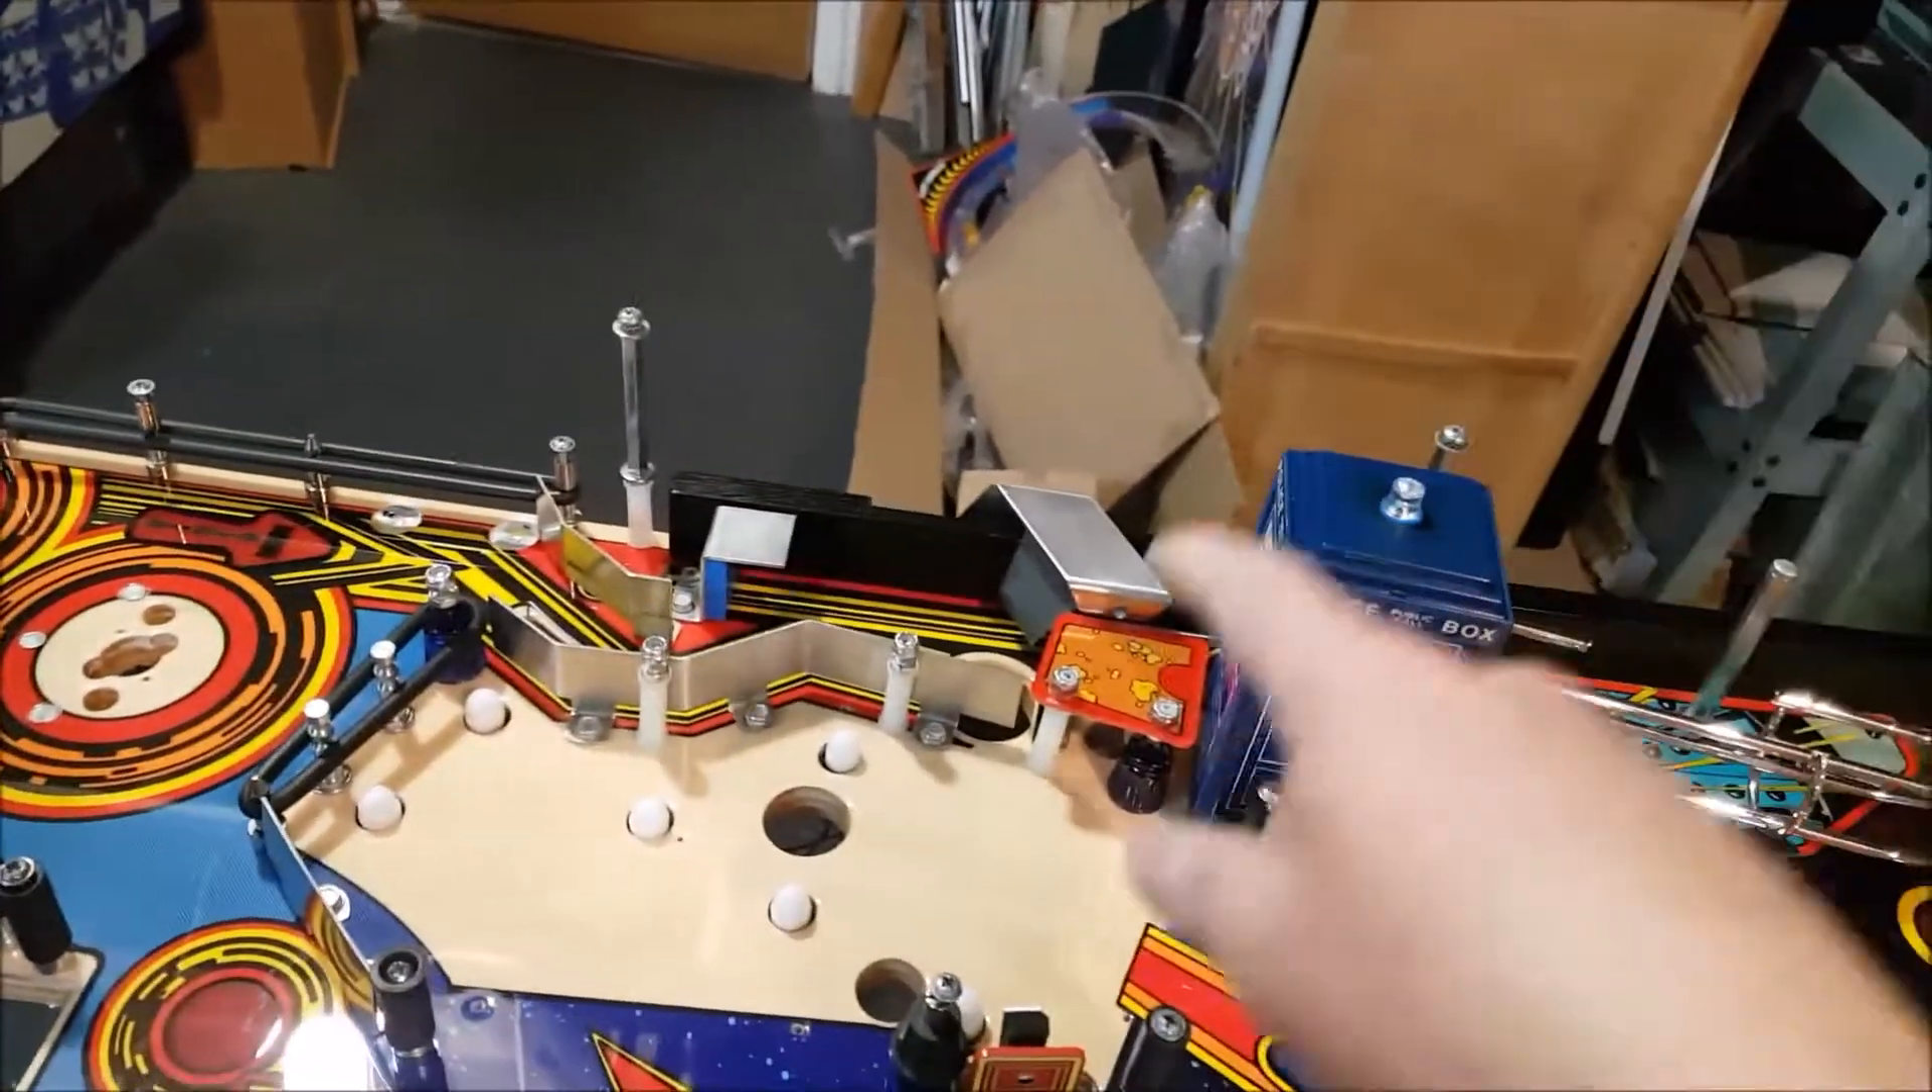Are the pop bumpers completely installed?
No.